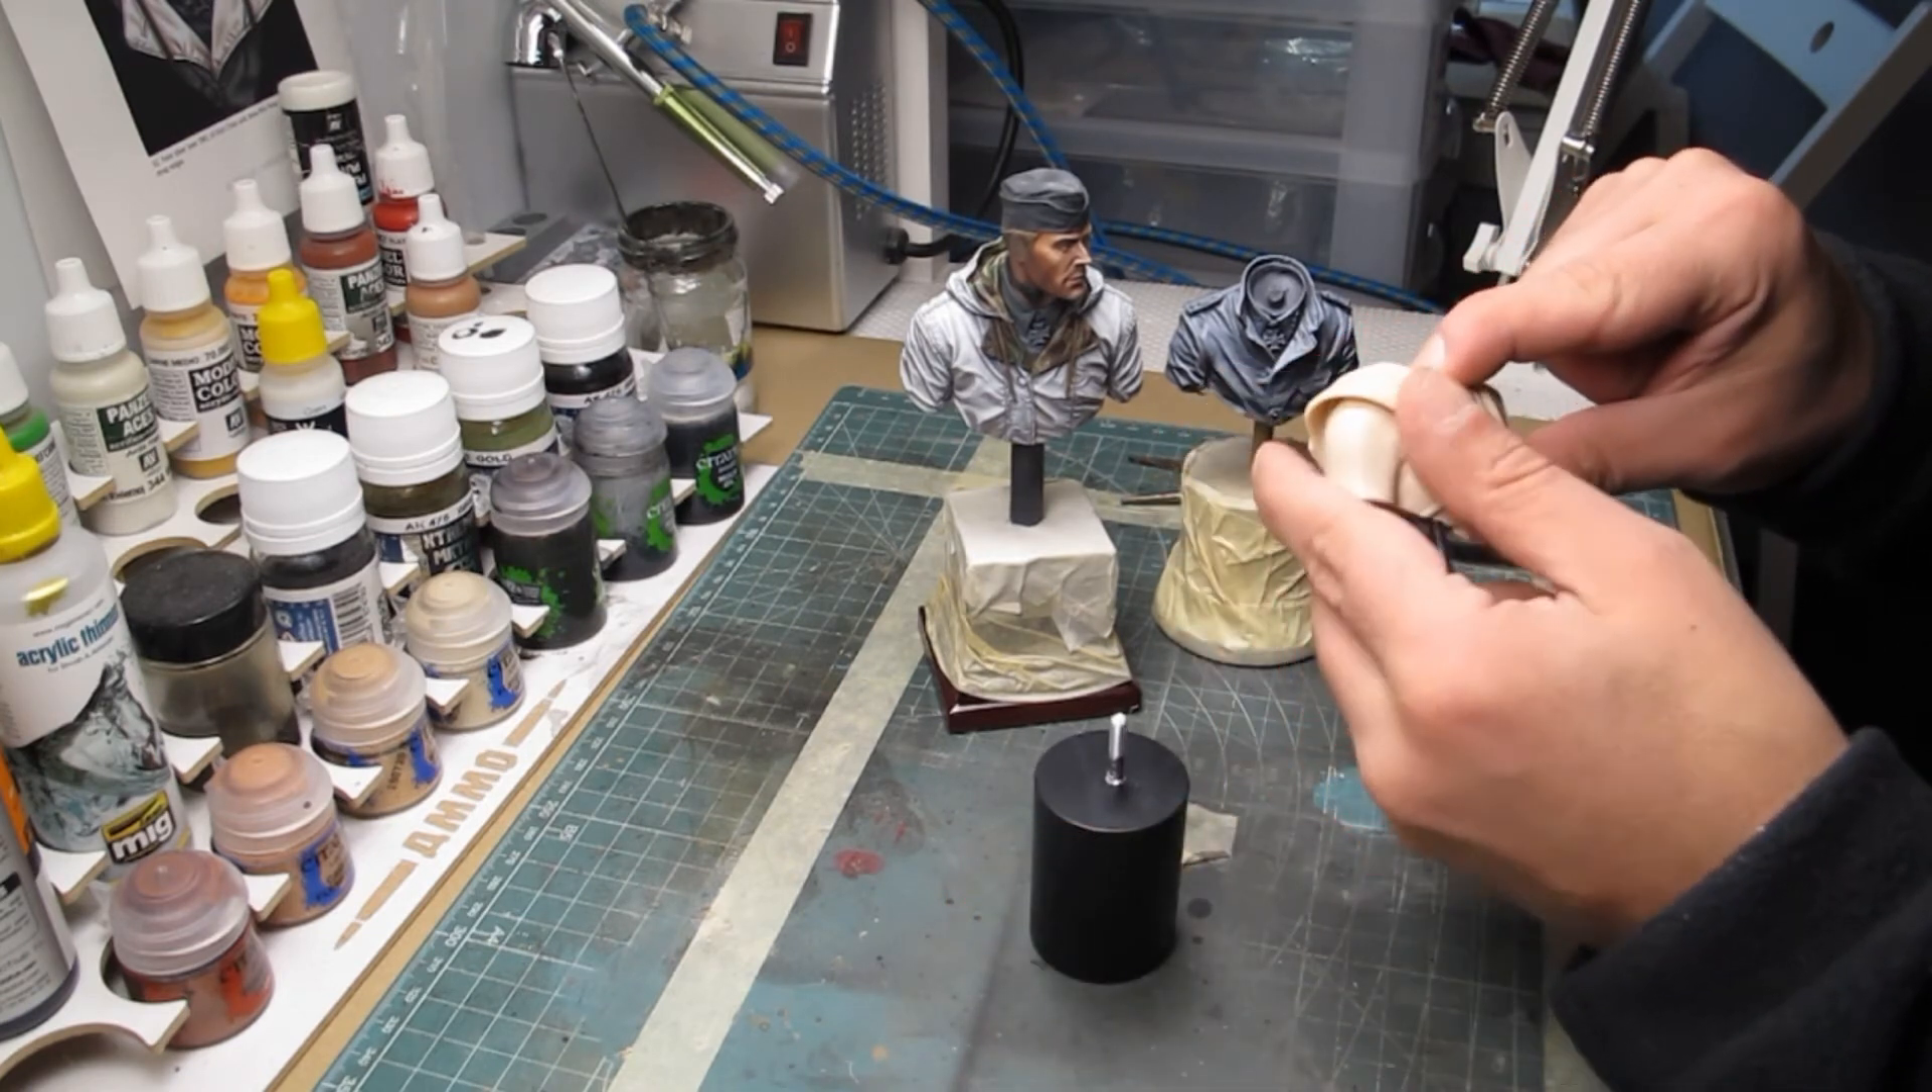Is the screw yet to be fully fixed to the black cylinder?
No.